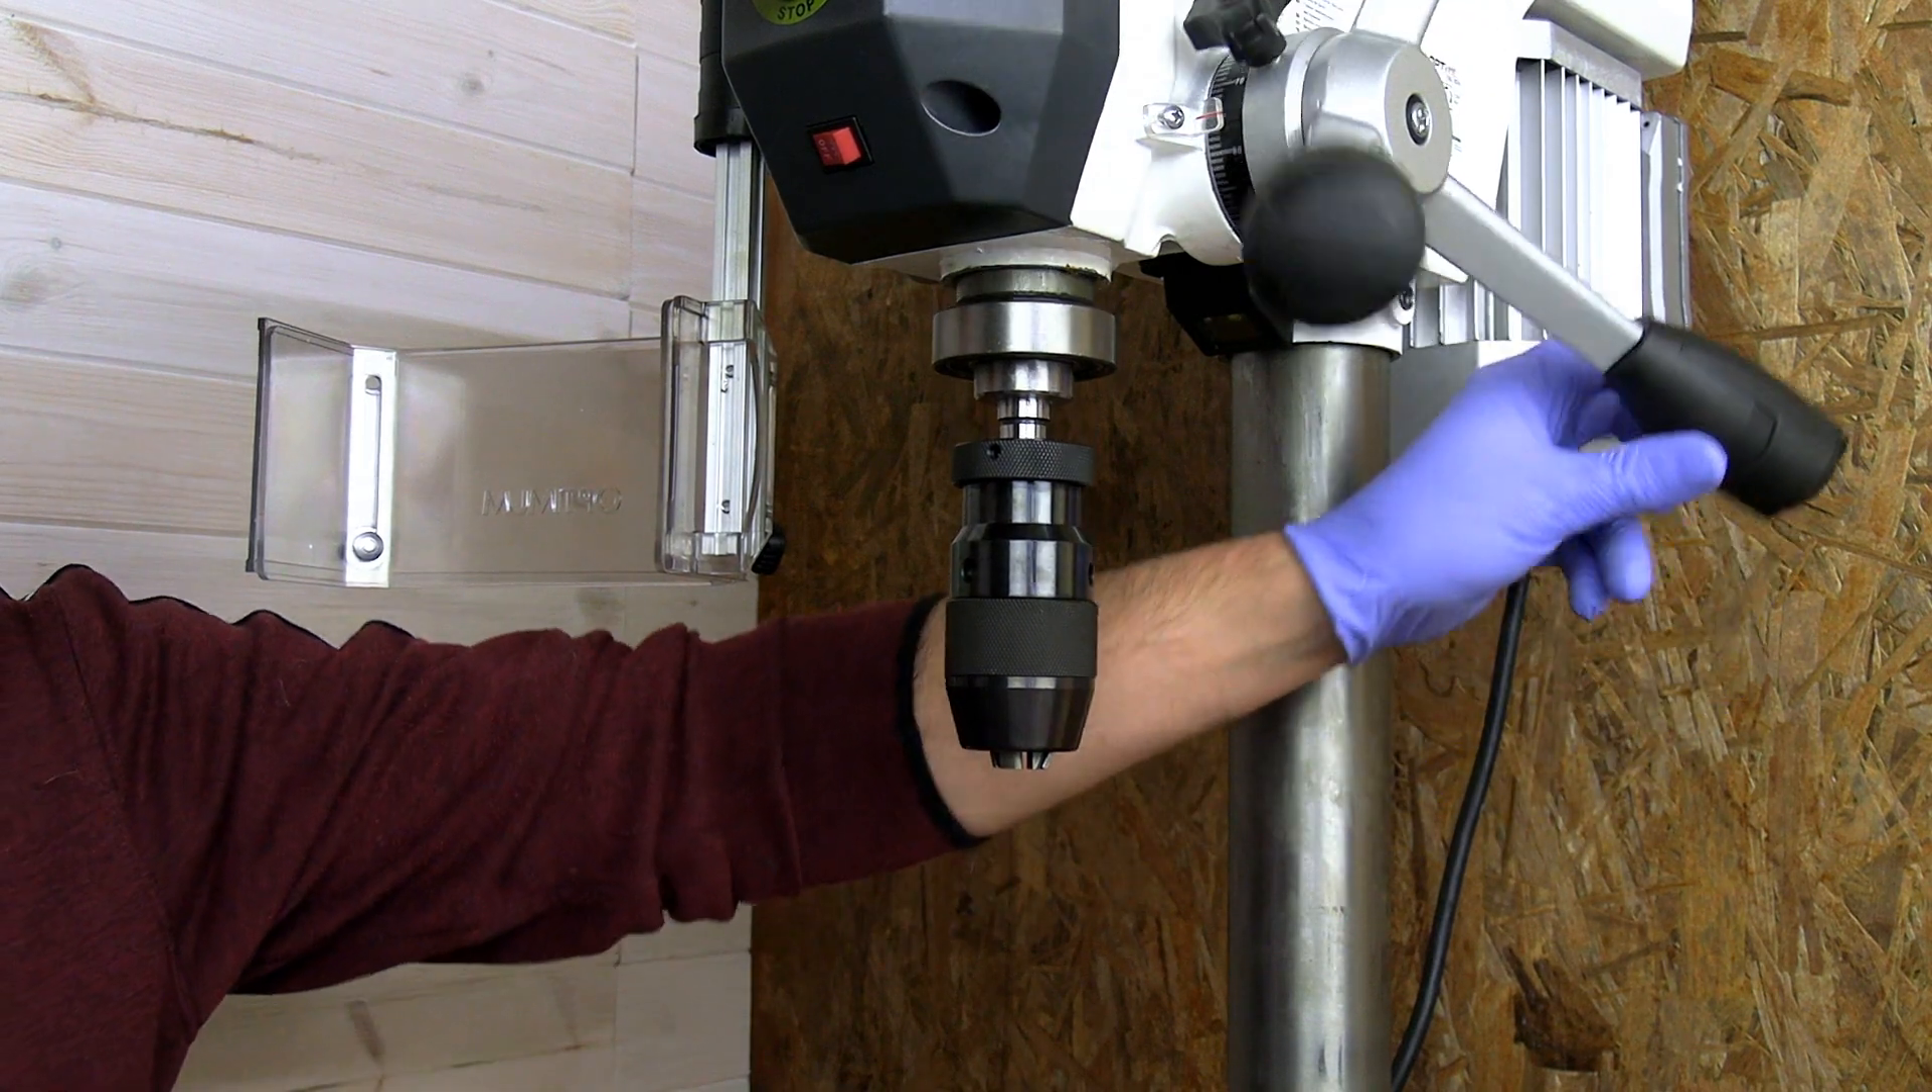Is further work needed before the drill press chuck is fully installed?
No.